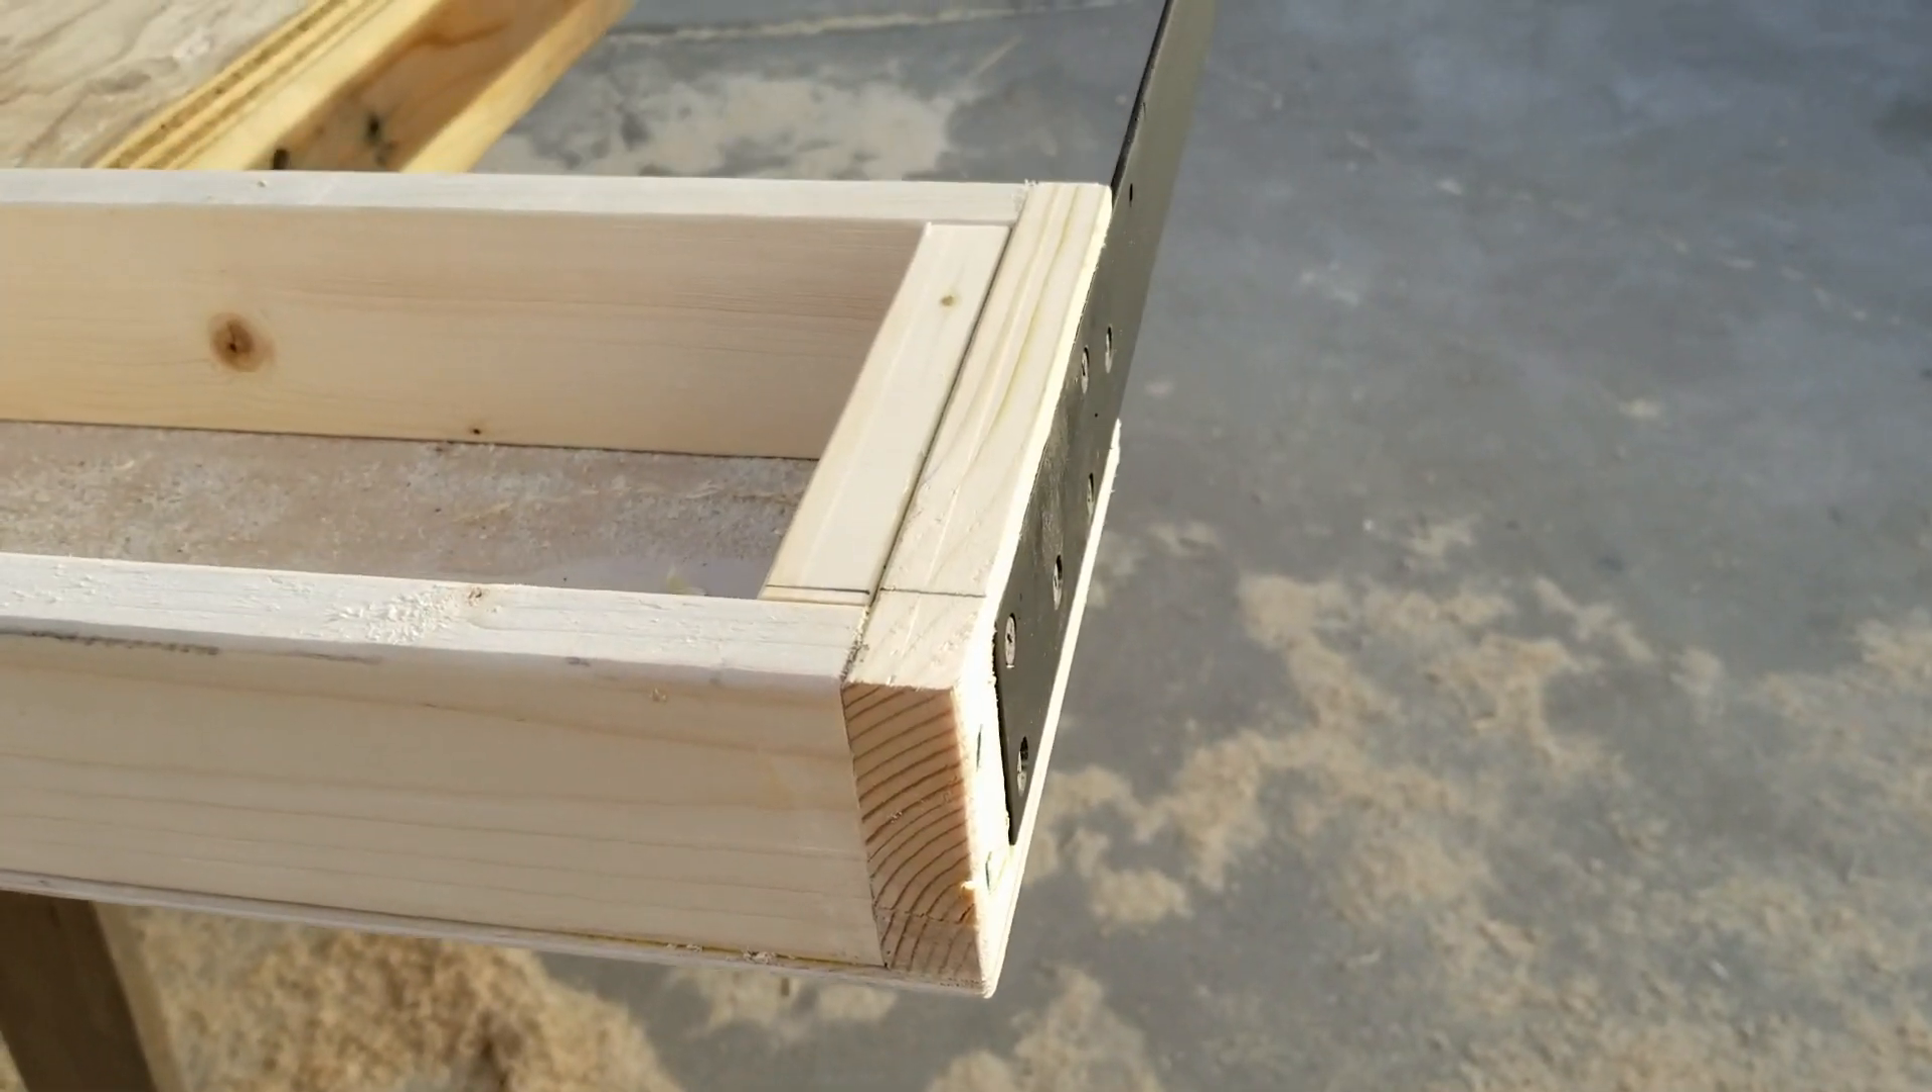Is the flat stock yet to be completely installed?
No.